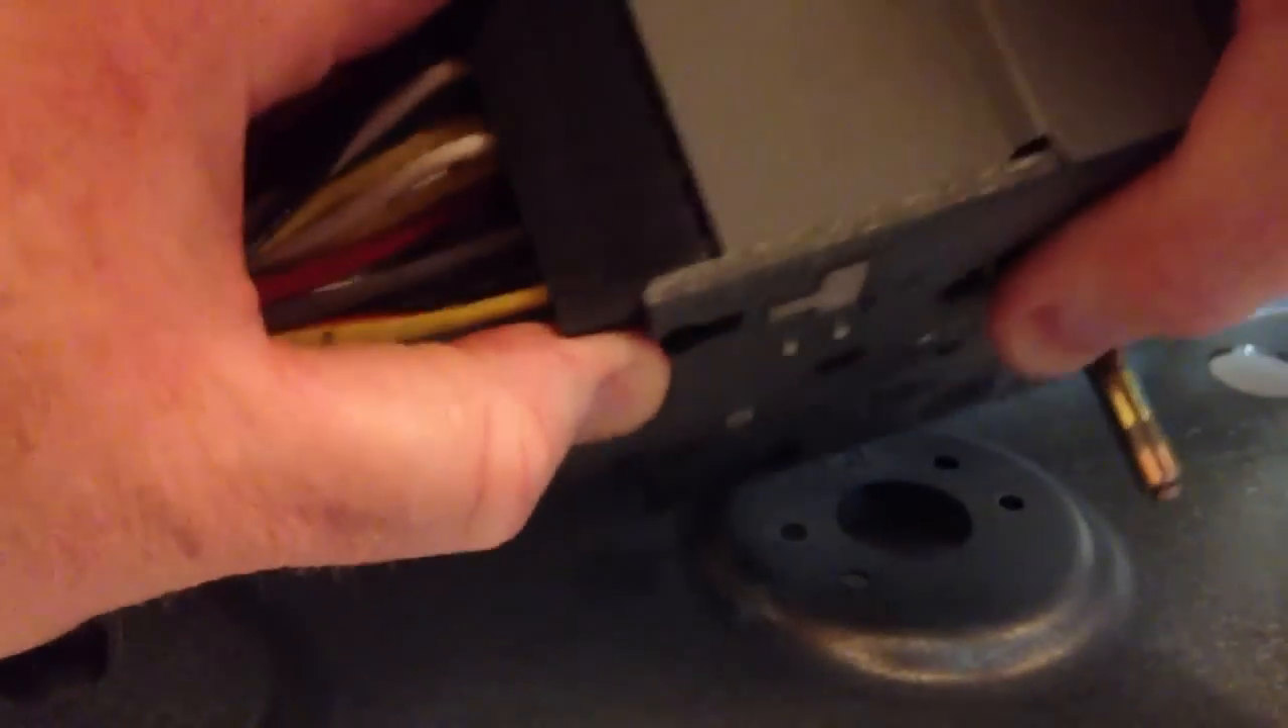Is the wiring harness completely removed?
No.